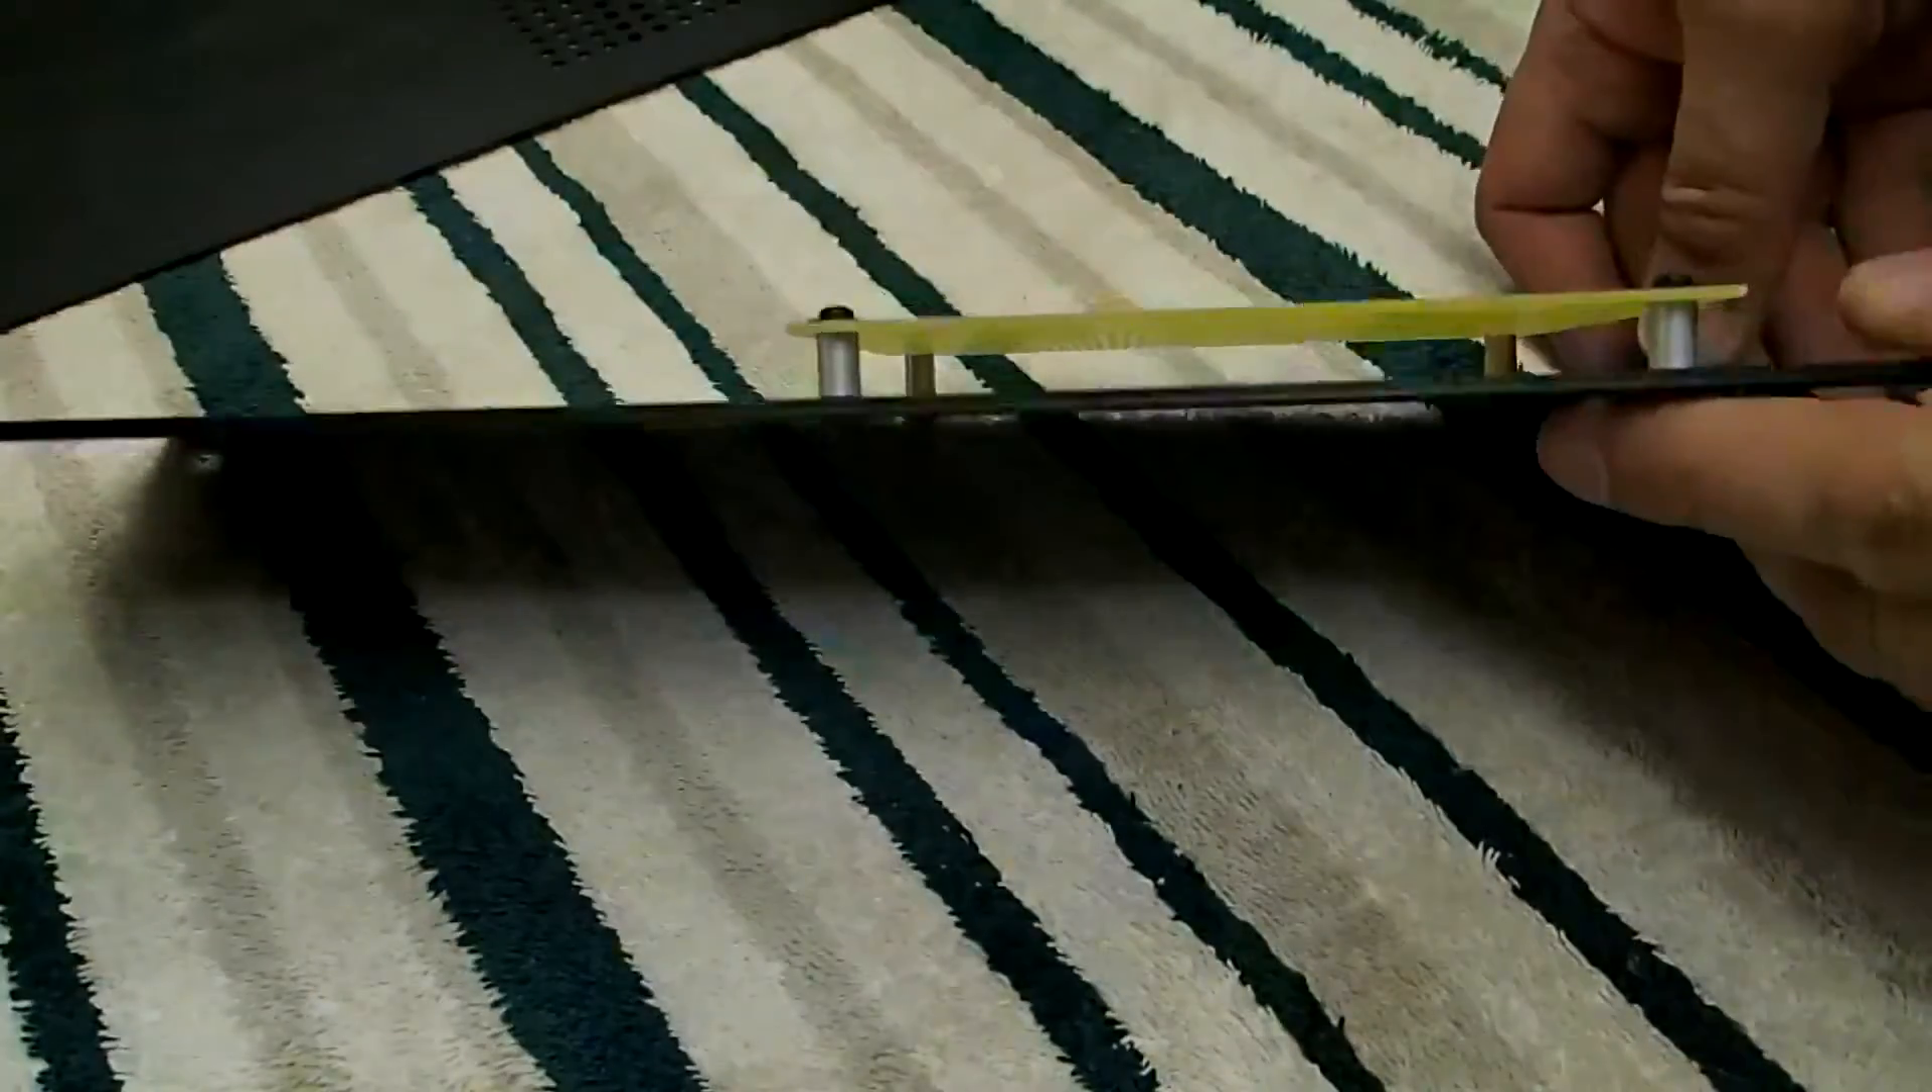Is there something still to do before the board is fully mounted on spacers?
No.